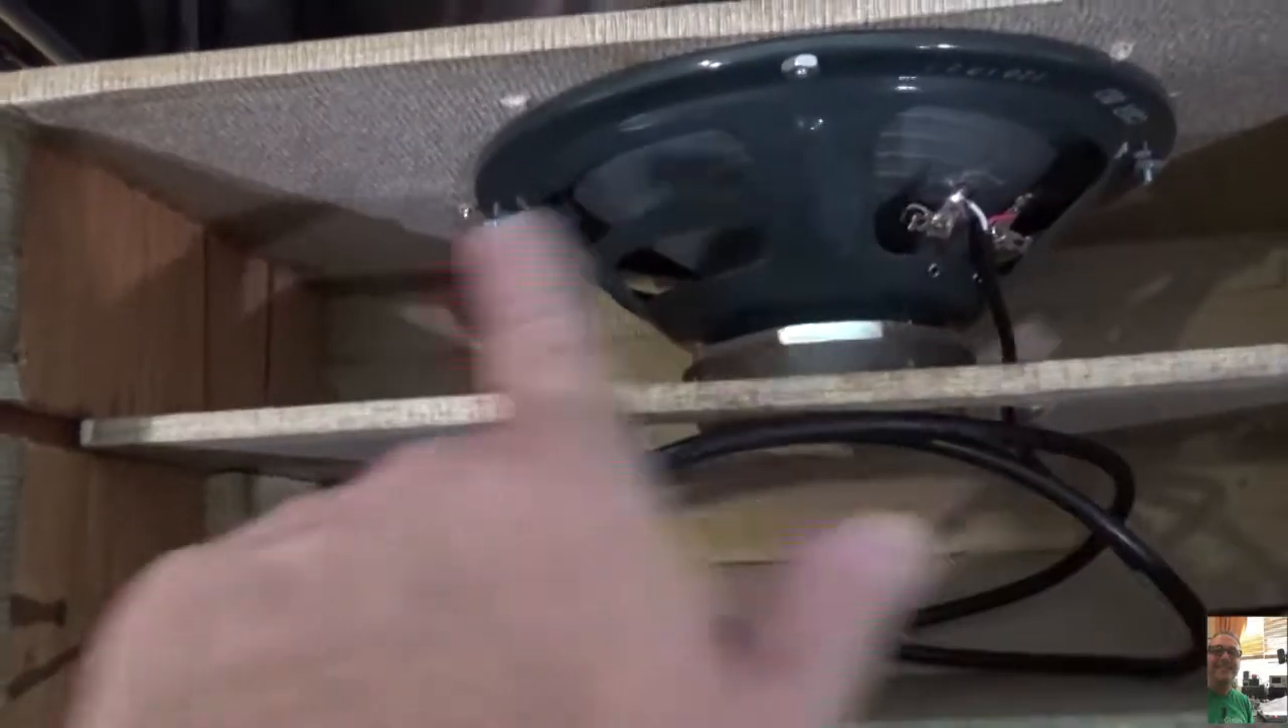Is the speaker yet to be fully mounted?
No.